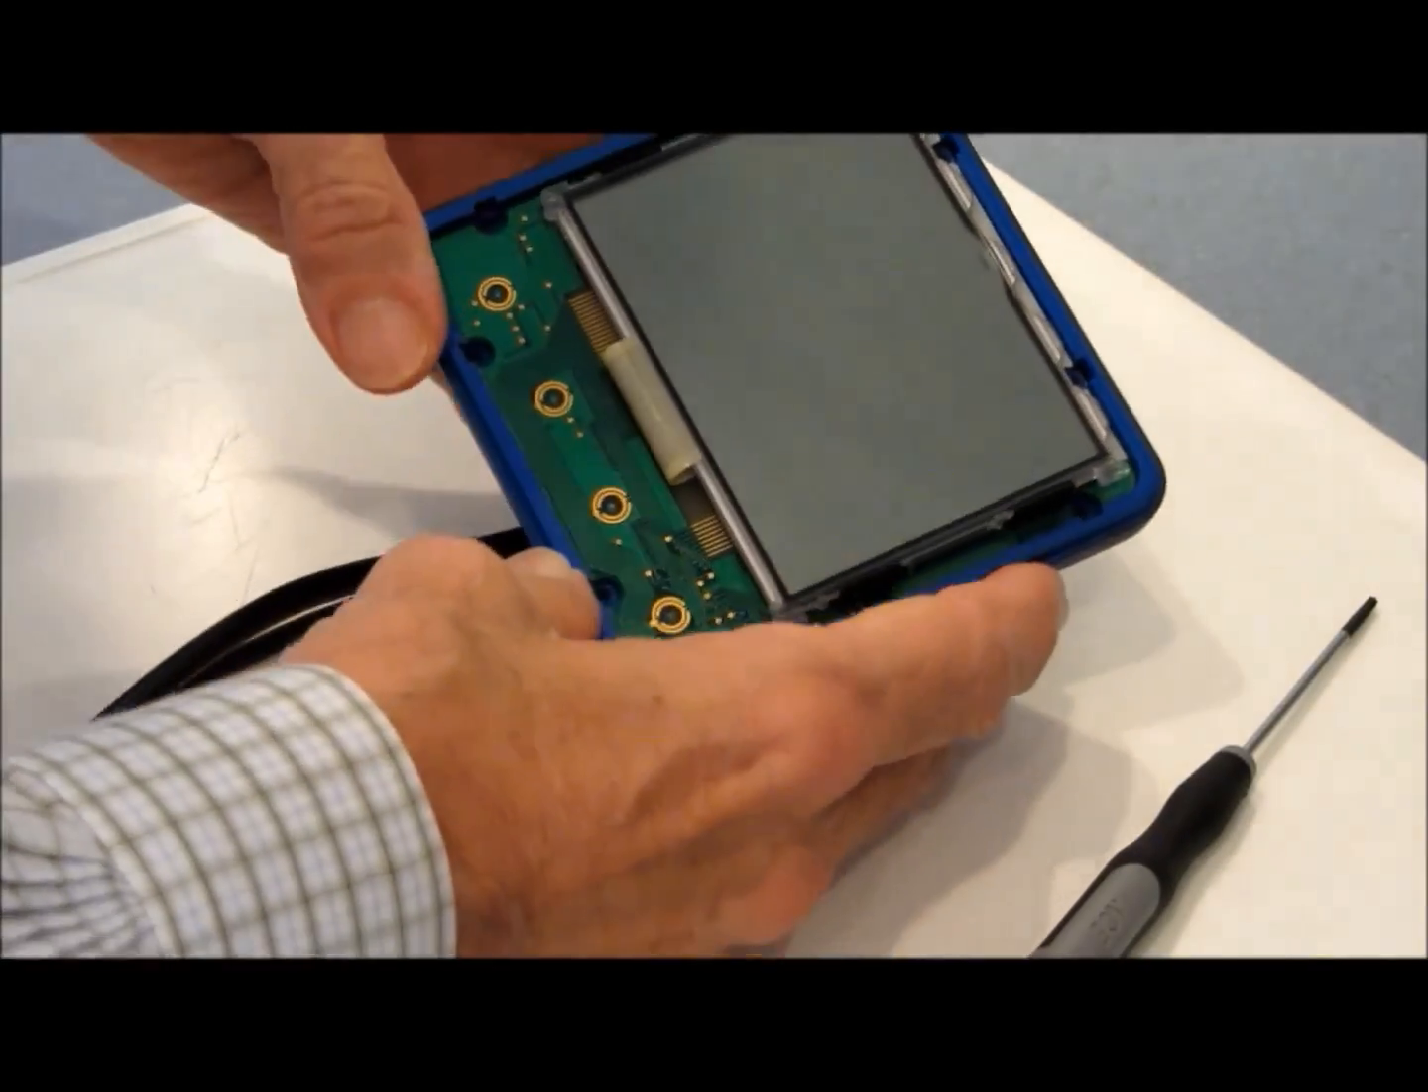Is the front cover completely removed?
Yes.